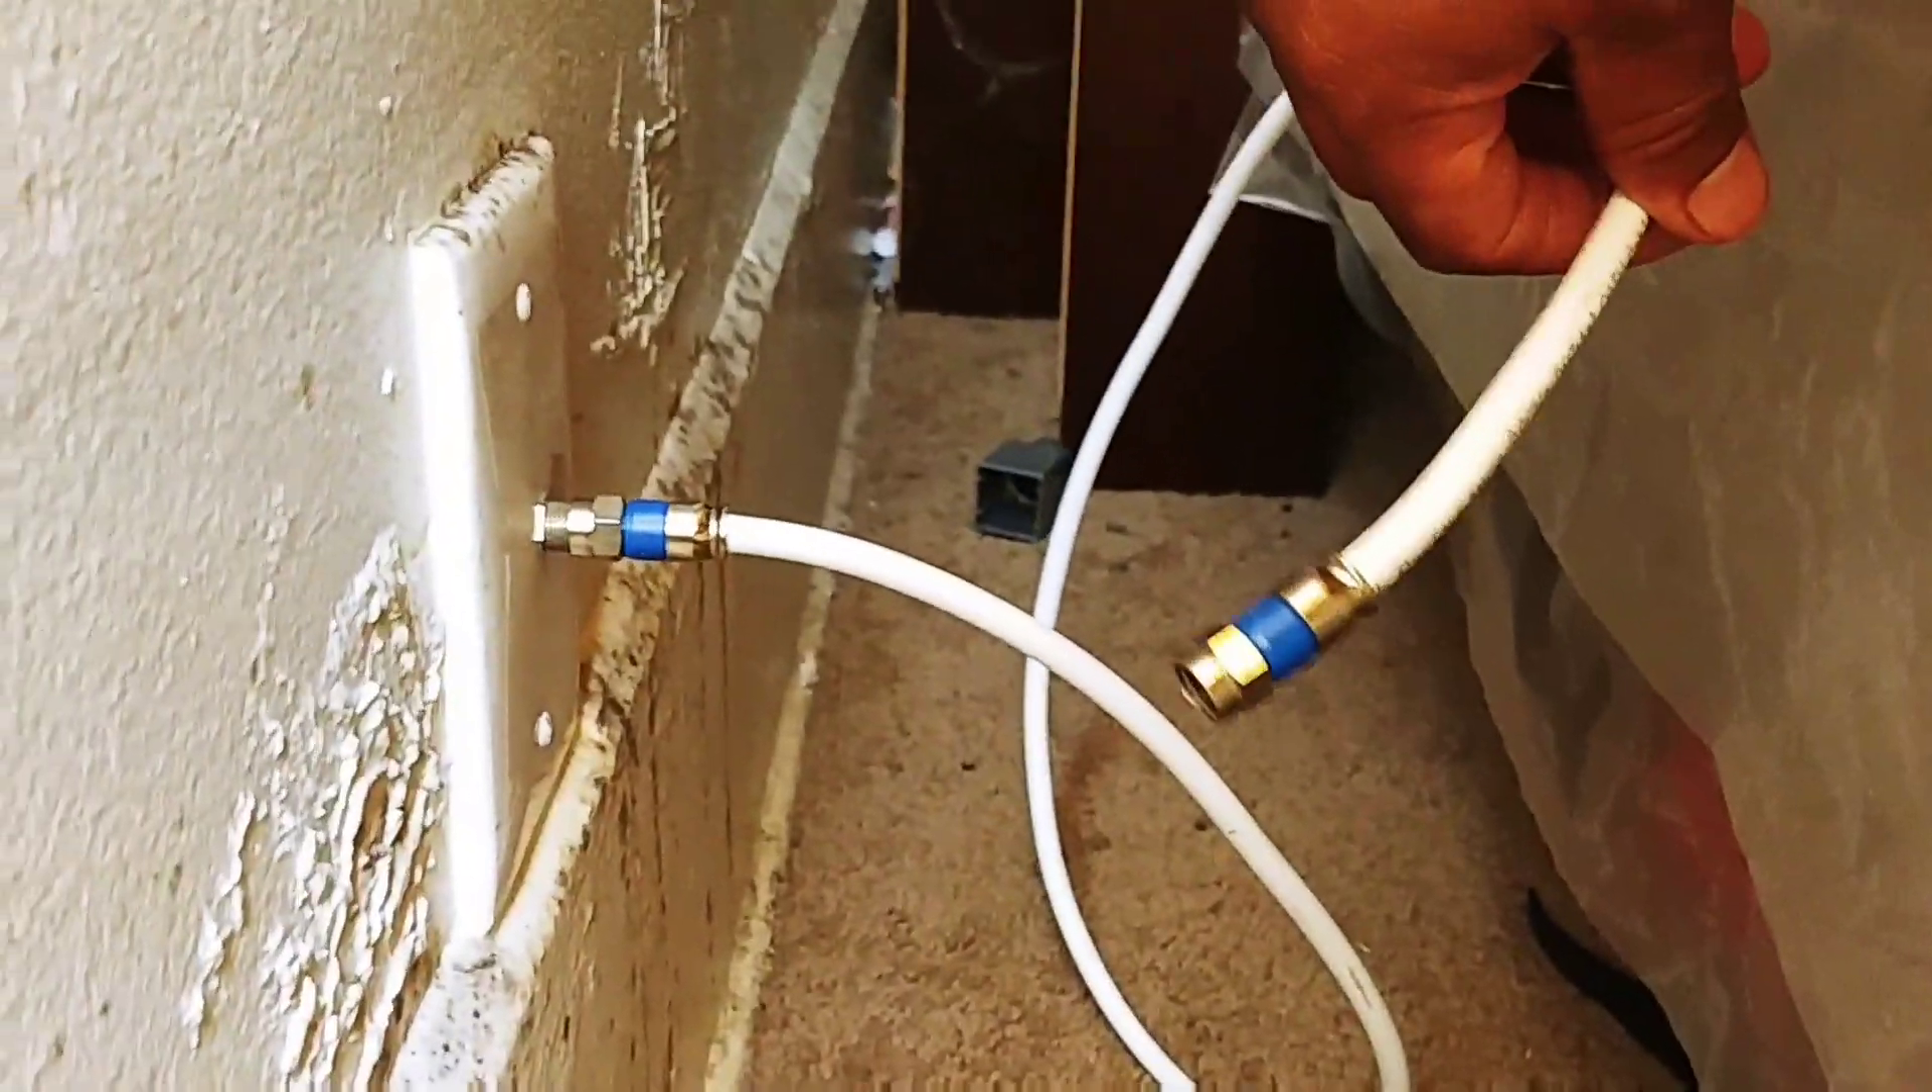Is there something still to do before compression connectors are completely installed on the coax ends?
No.